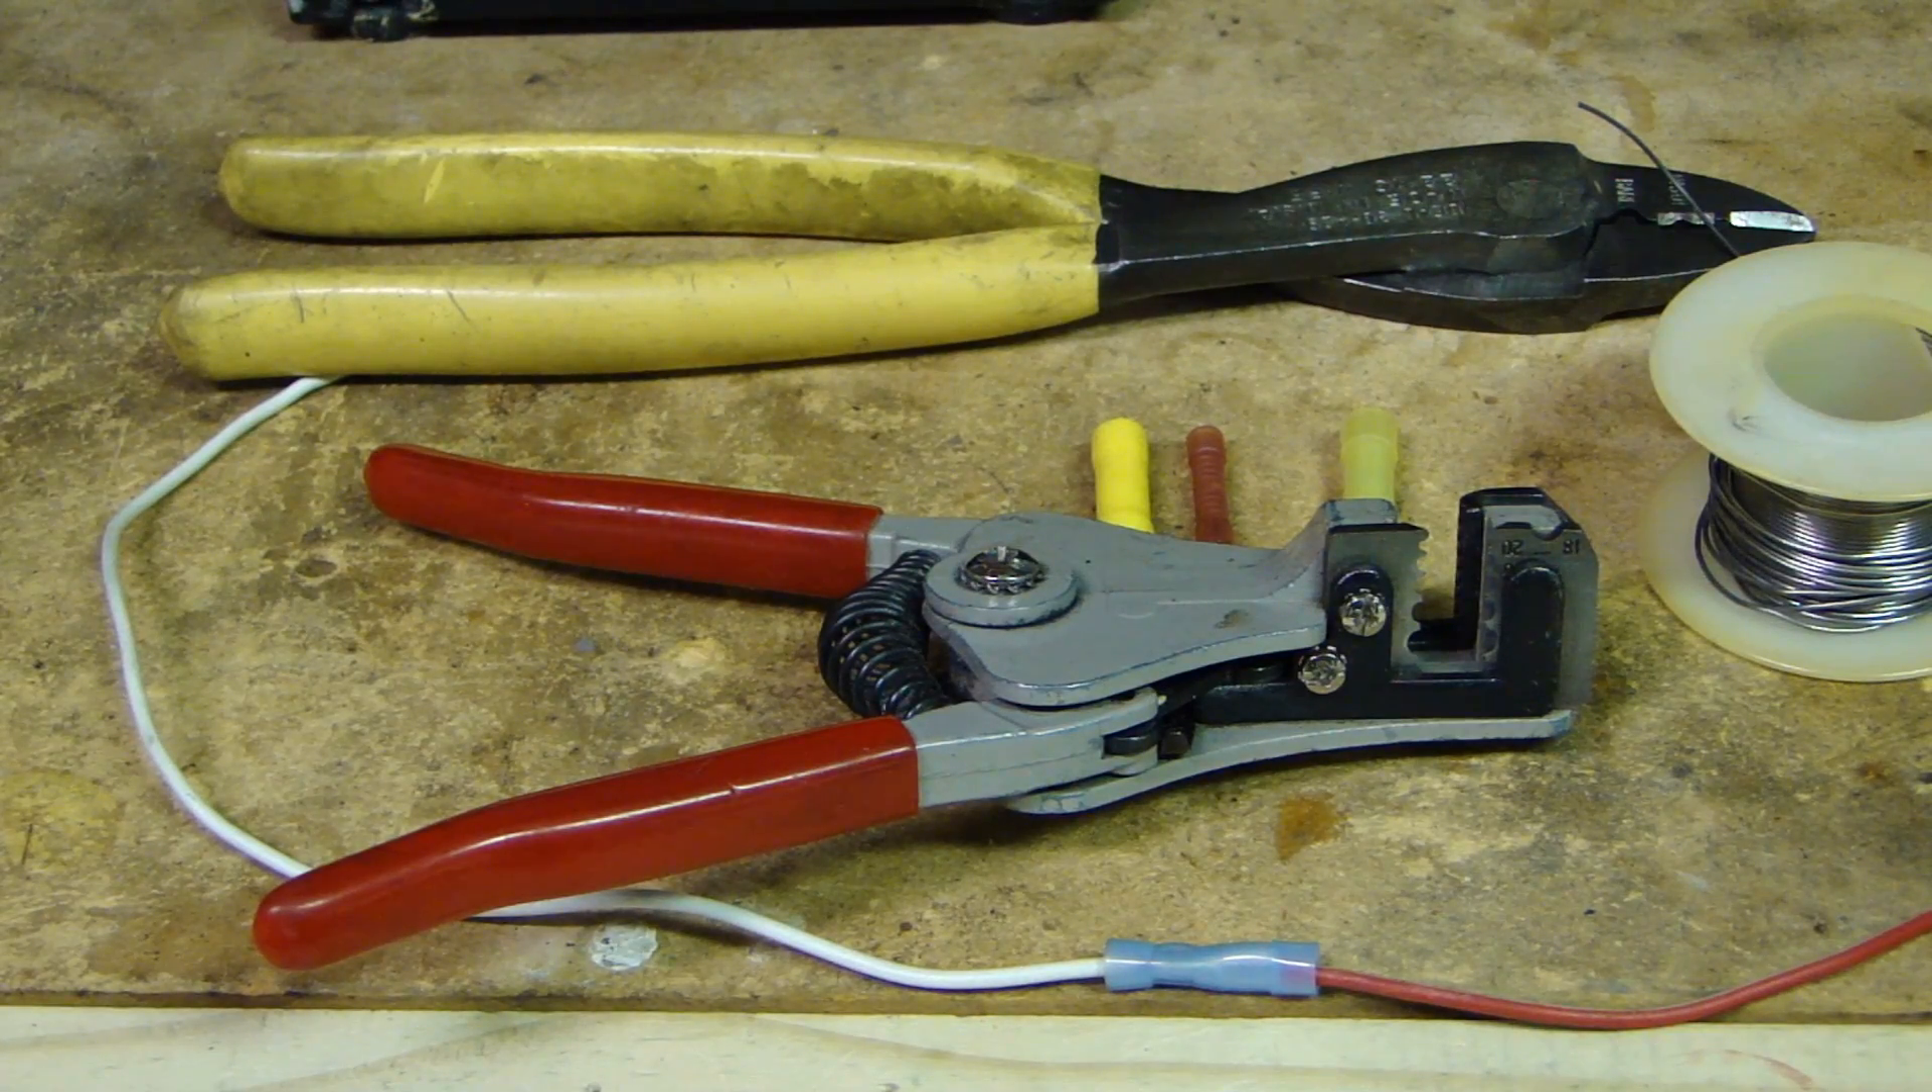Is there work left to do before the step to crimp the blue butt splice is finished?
No.